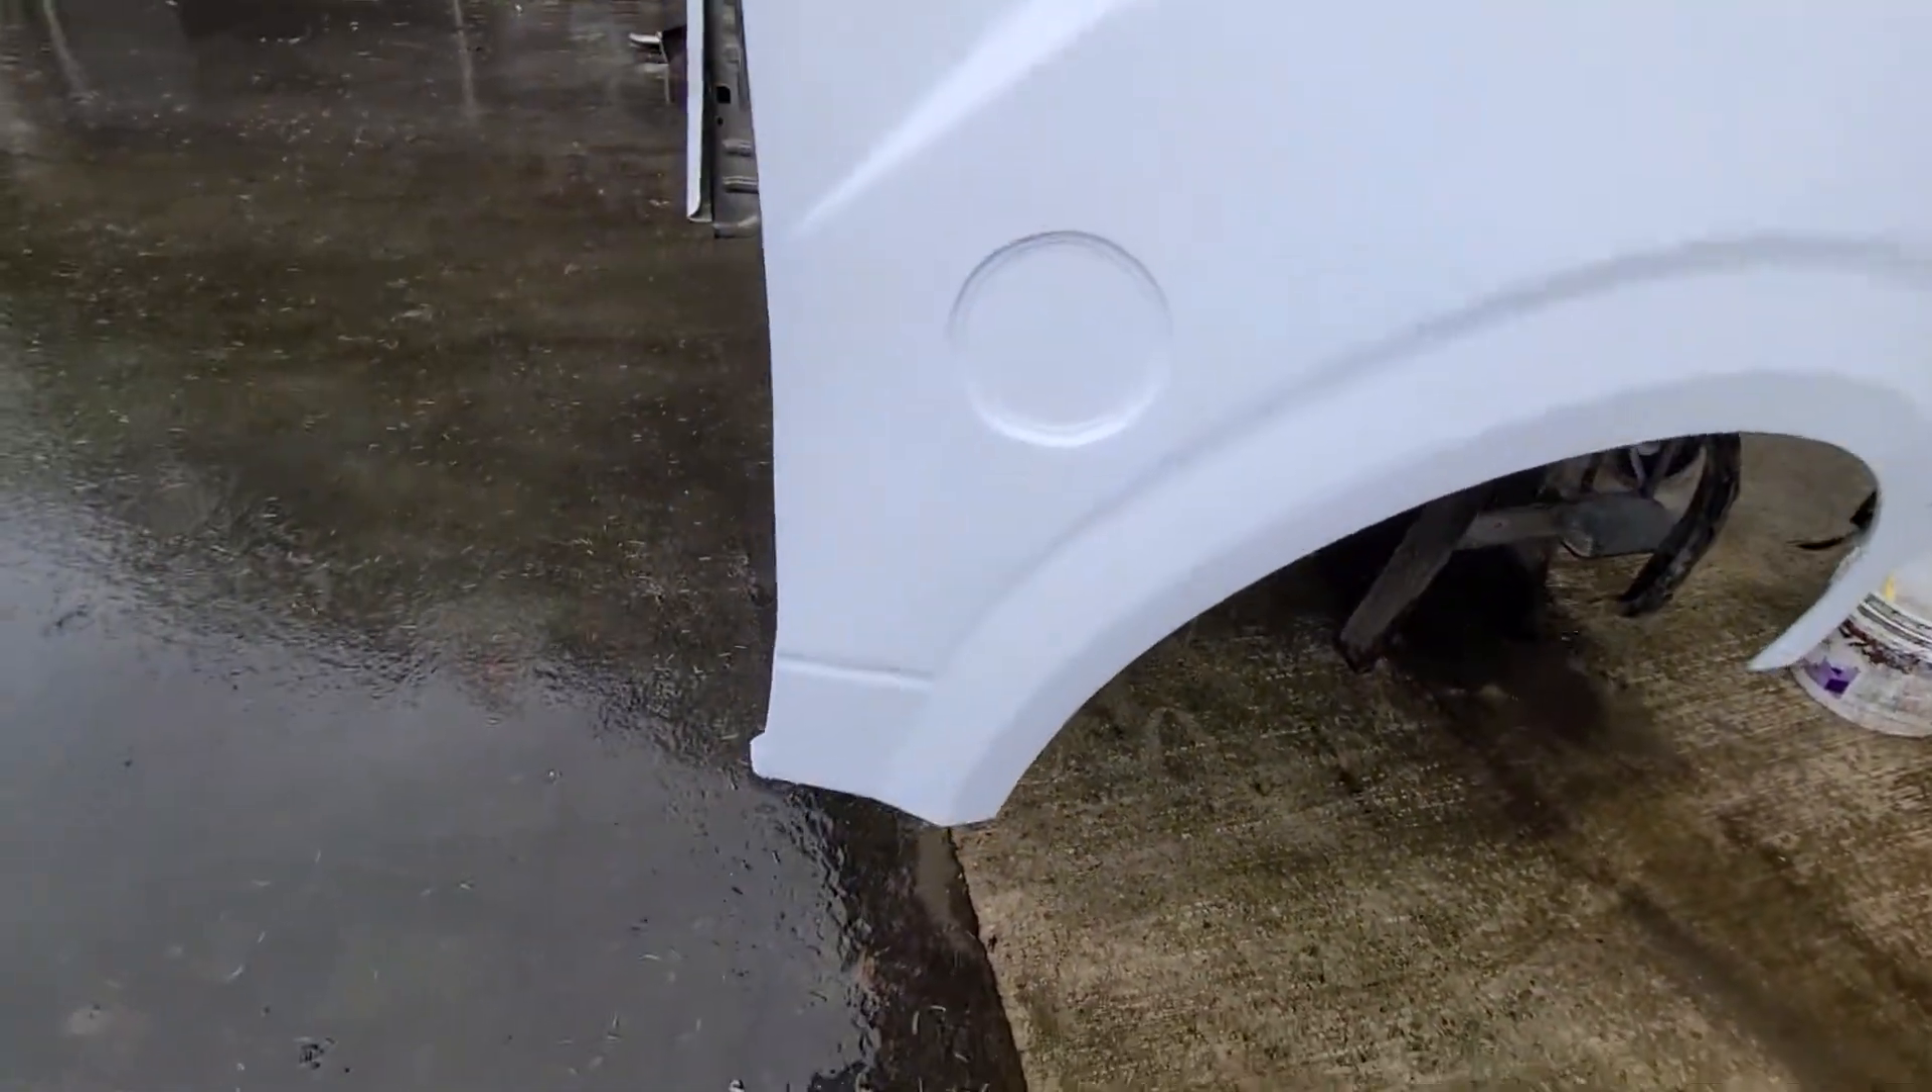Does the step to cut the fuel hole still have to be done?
Yes.